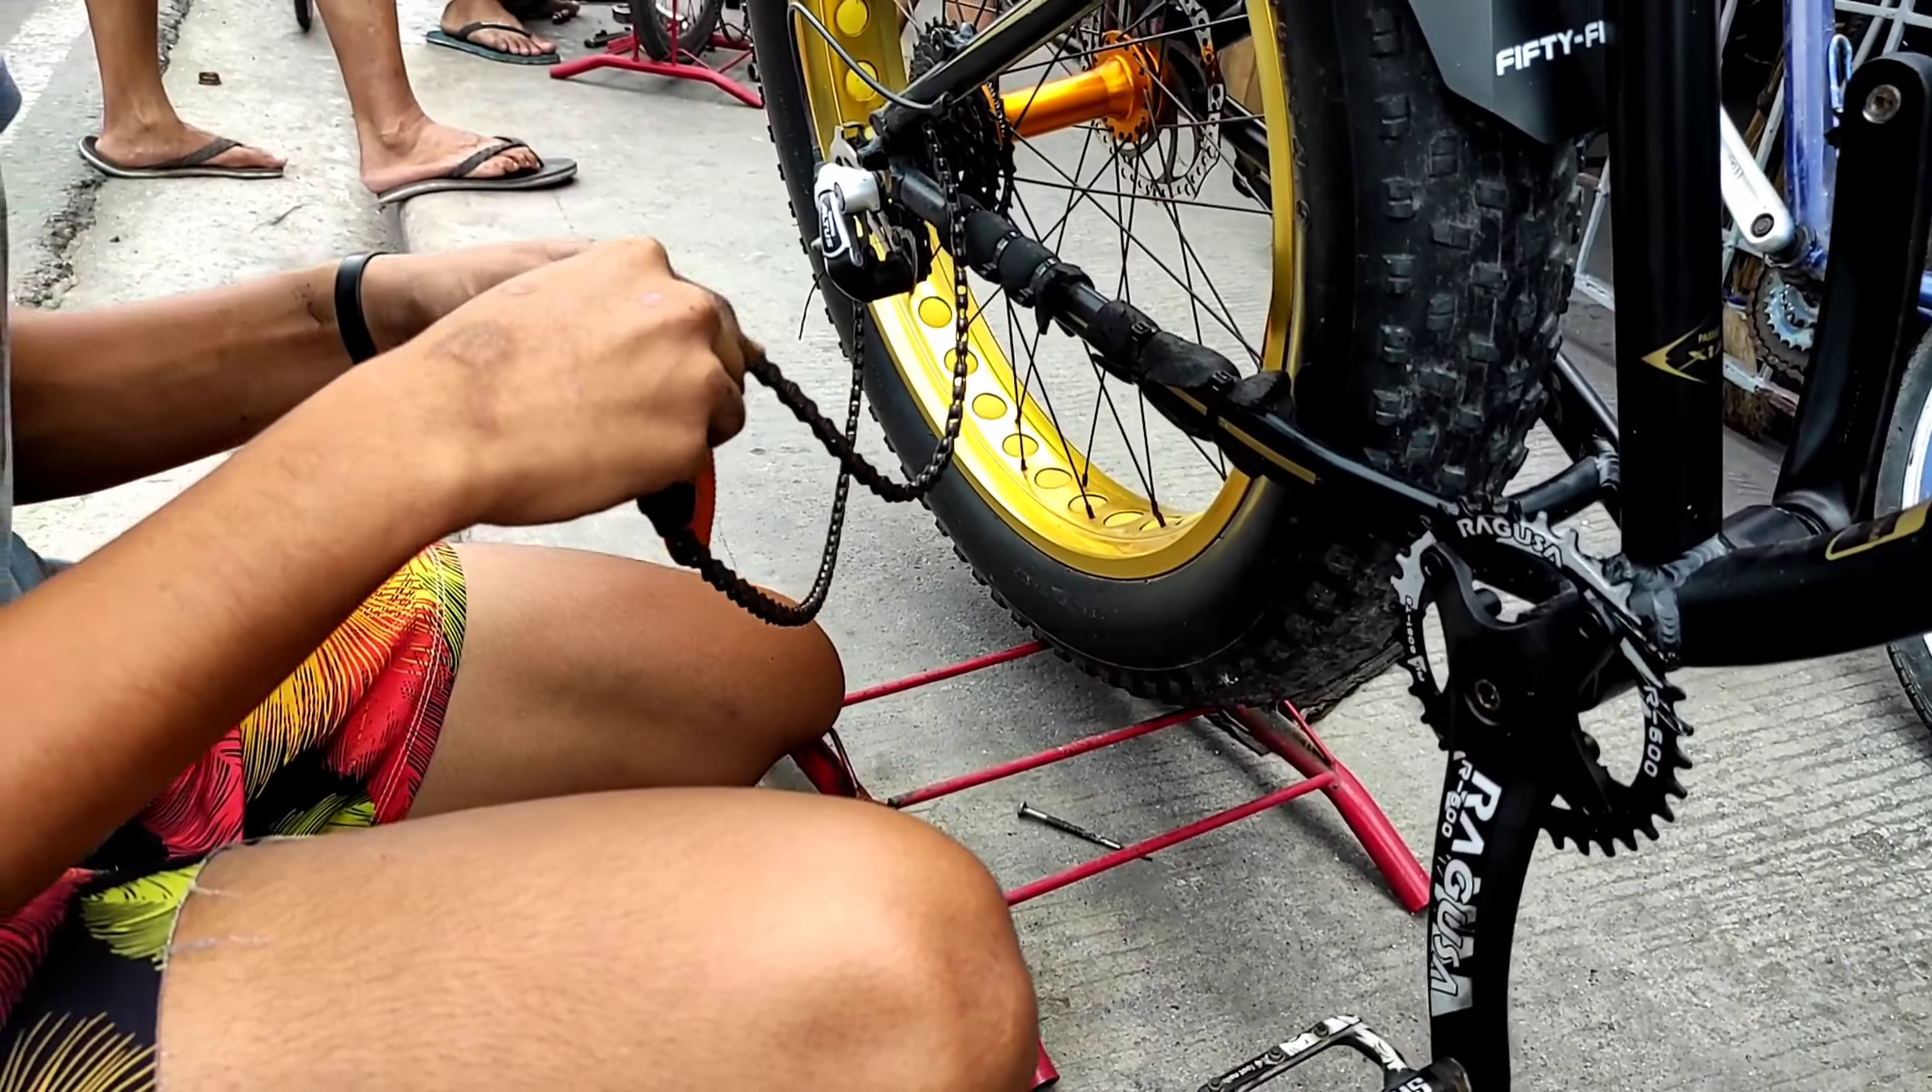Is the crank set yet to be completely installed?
No.